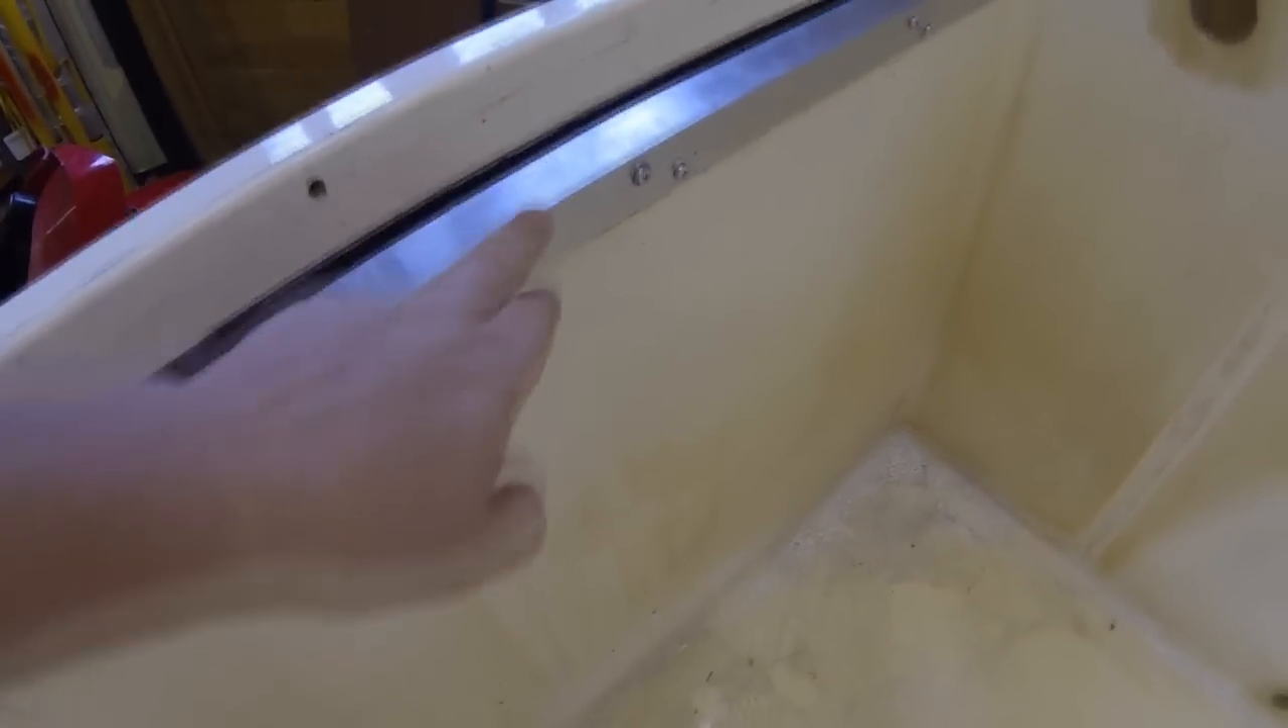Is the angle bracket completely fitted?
Yes.